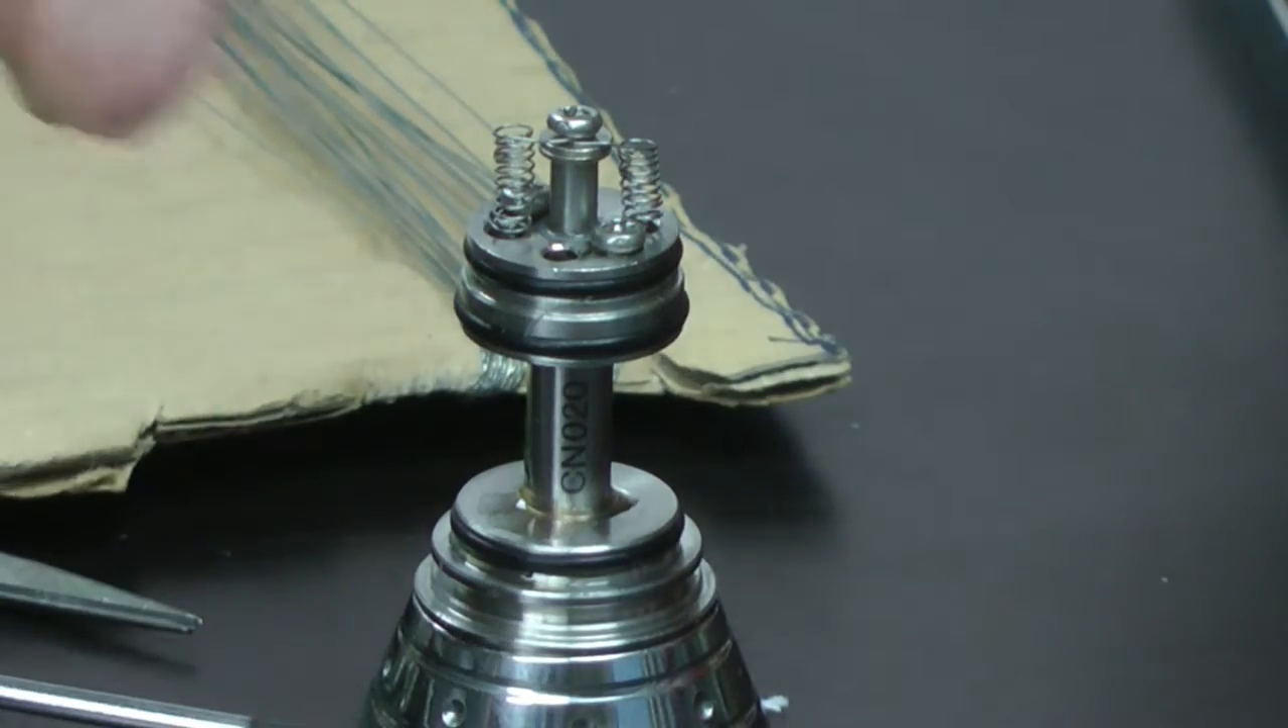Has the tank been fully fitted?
No.